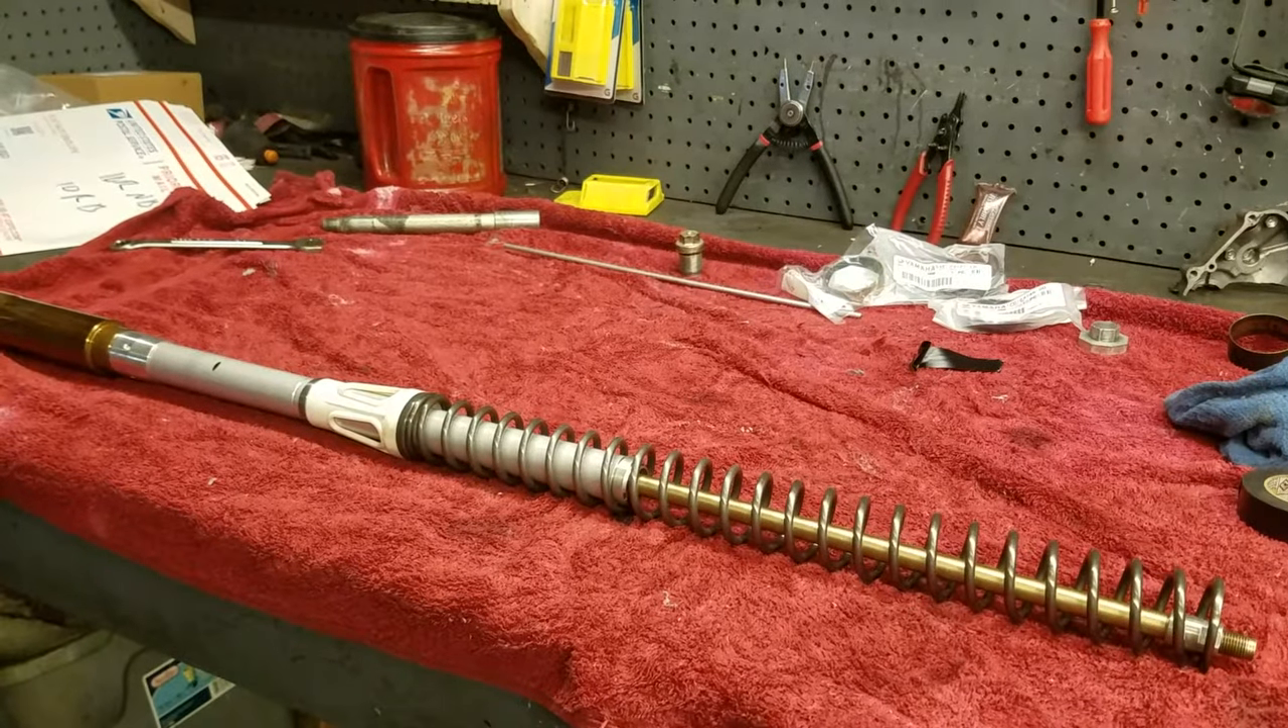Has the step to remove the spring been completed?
No.